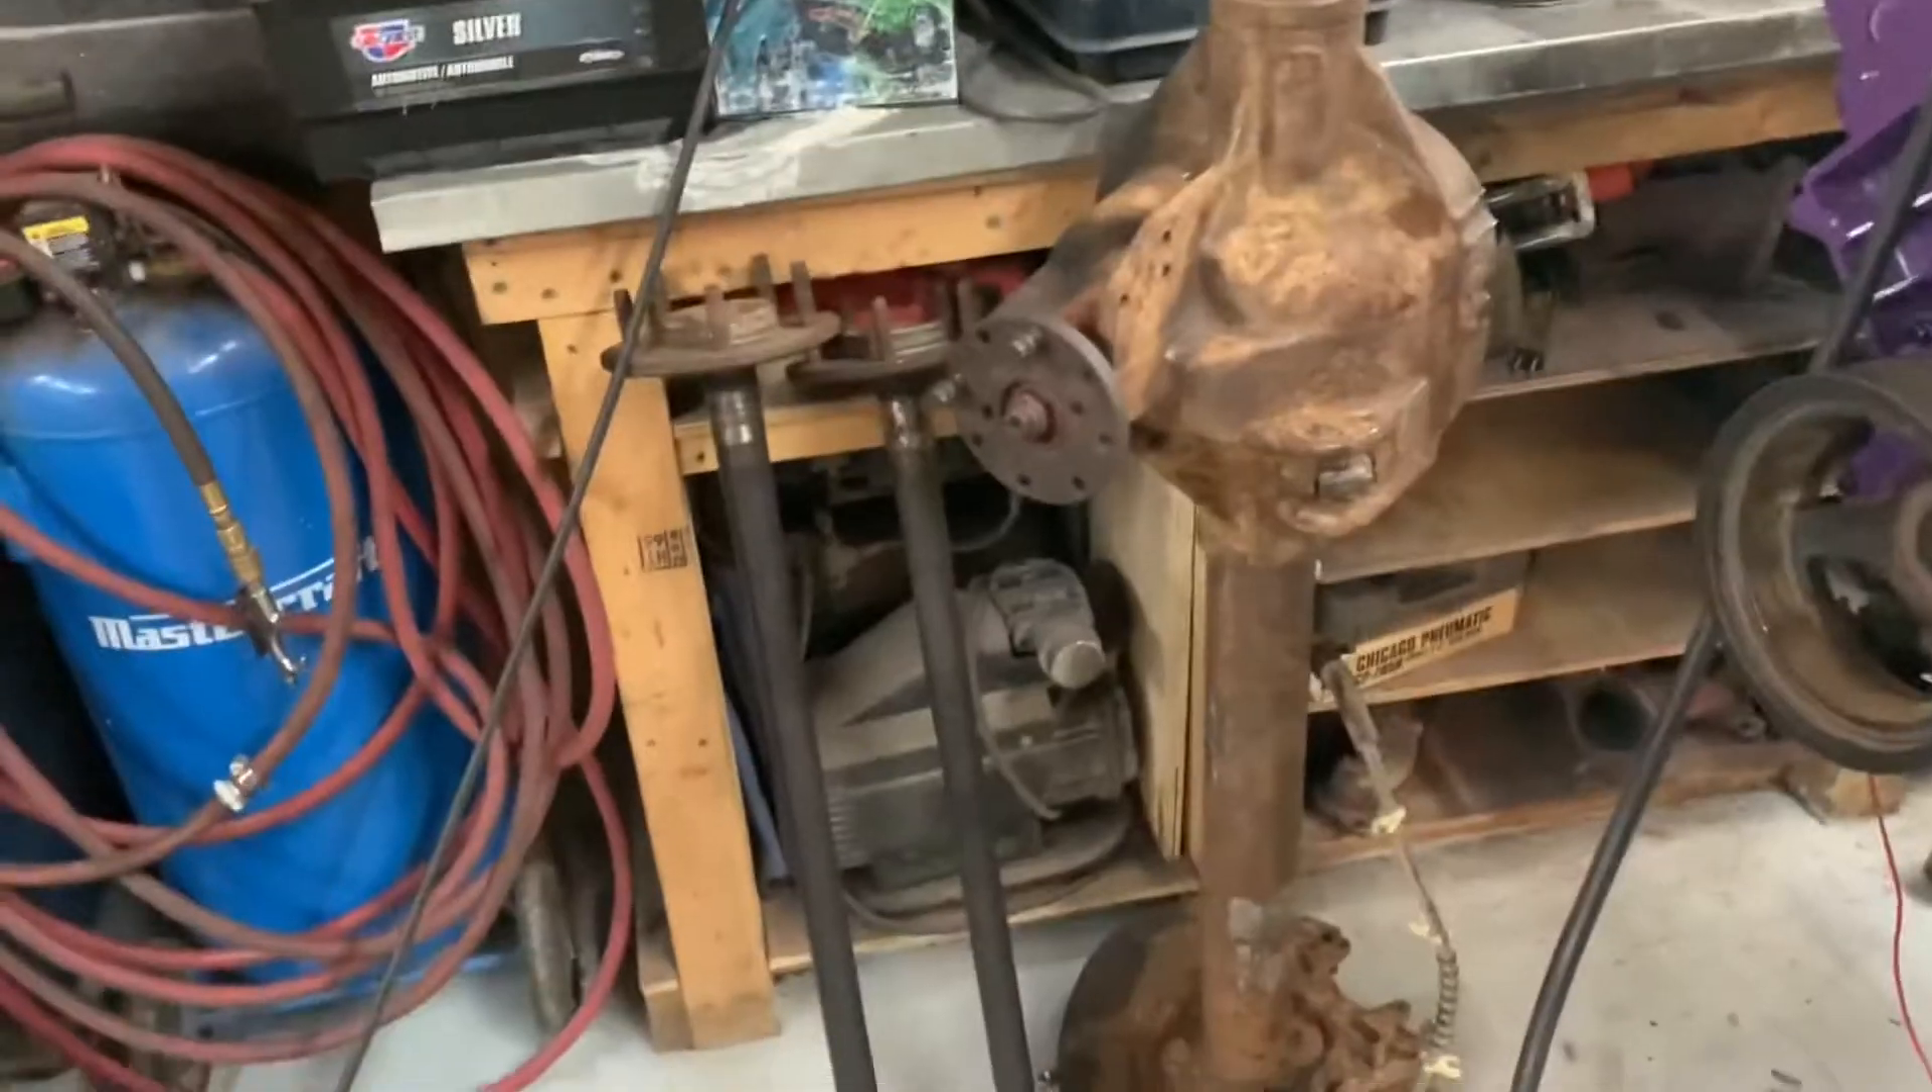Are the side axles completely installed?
No.